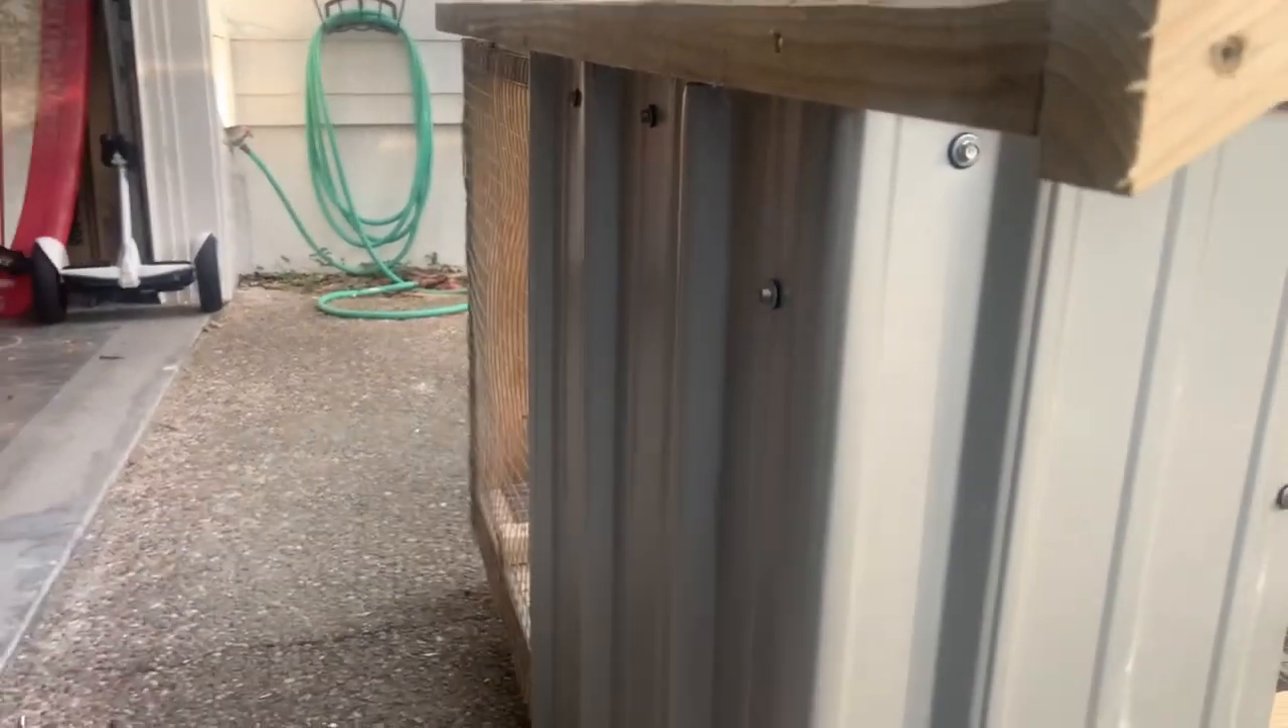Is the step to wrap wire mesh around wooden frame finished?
Yes.